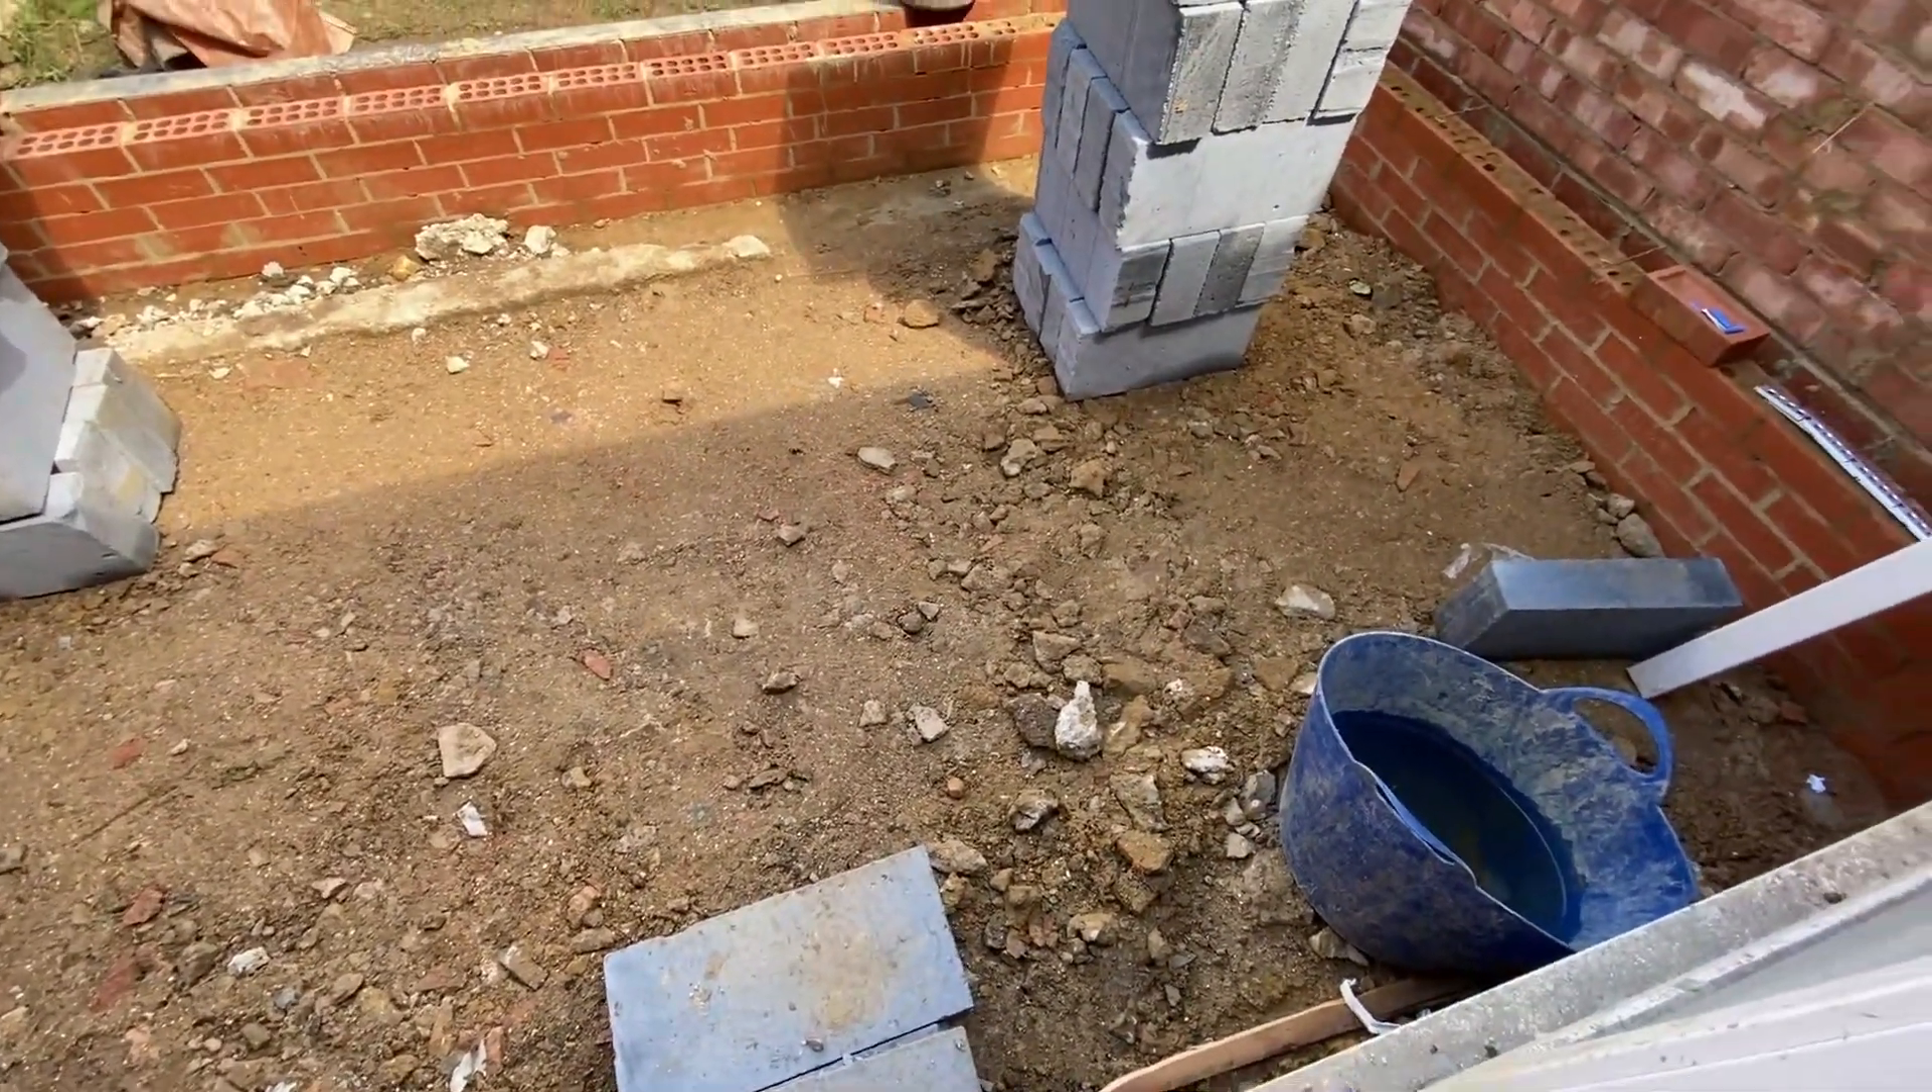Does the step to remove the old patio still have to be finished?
No.